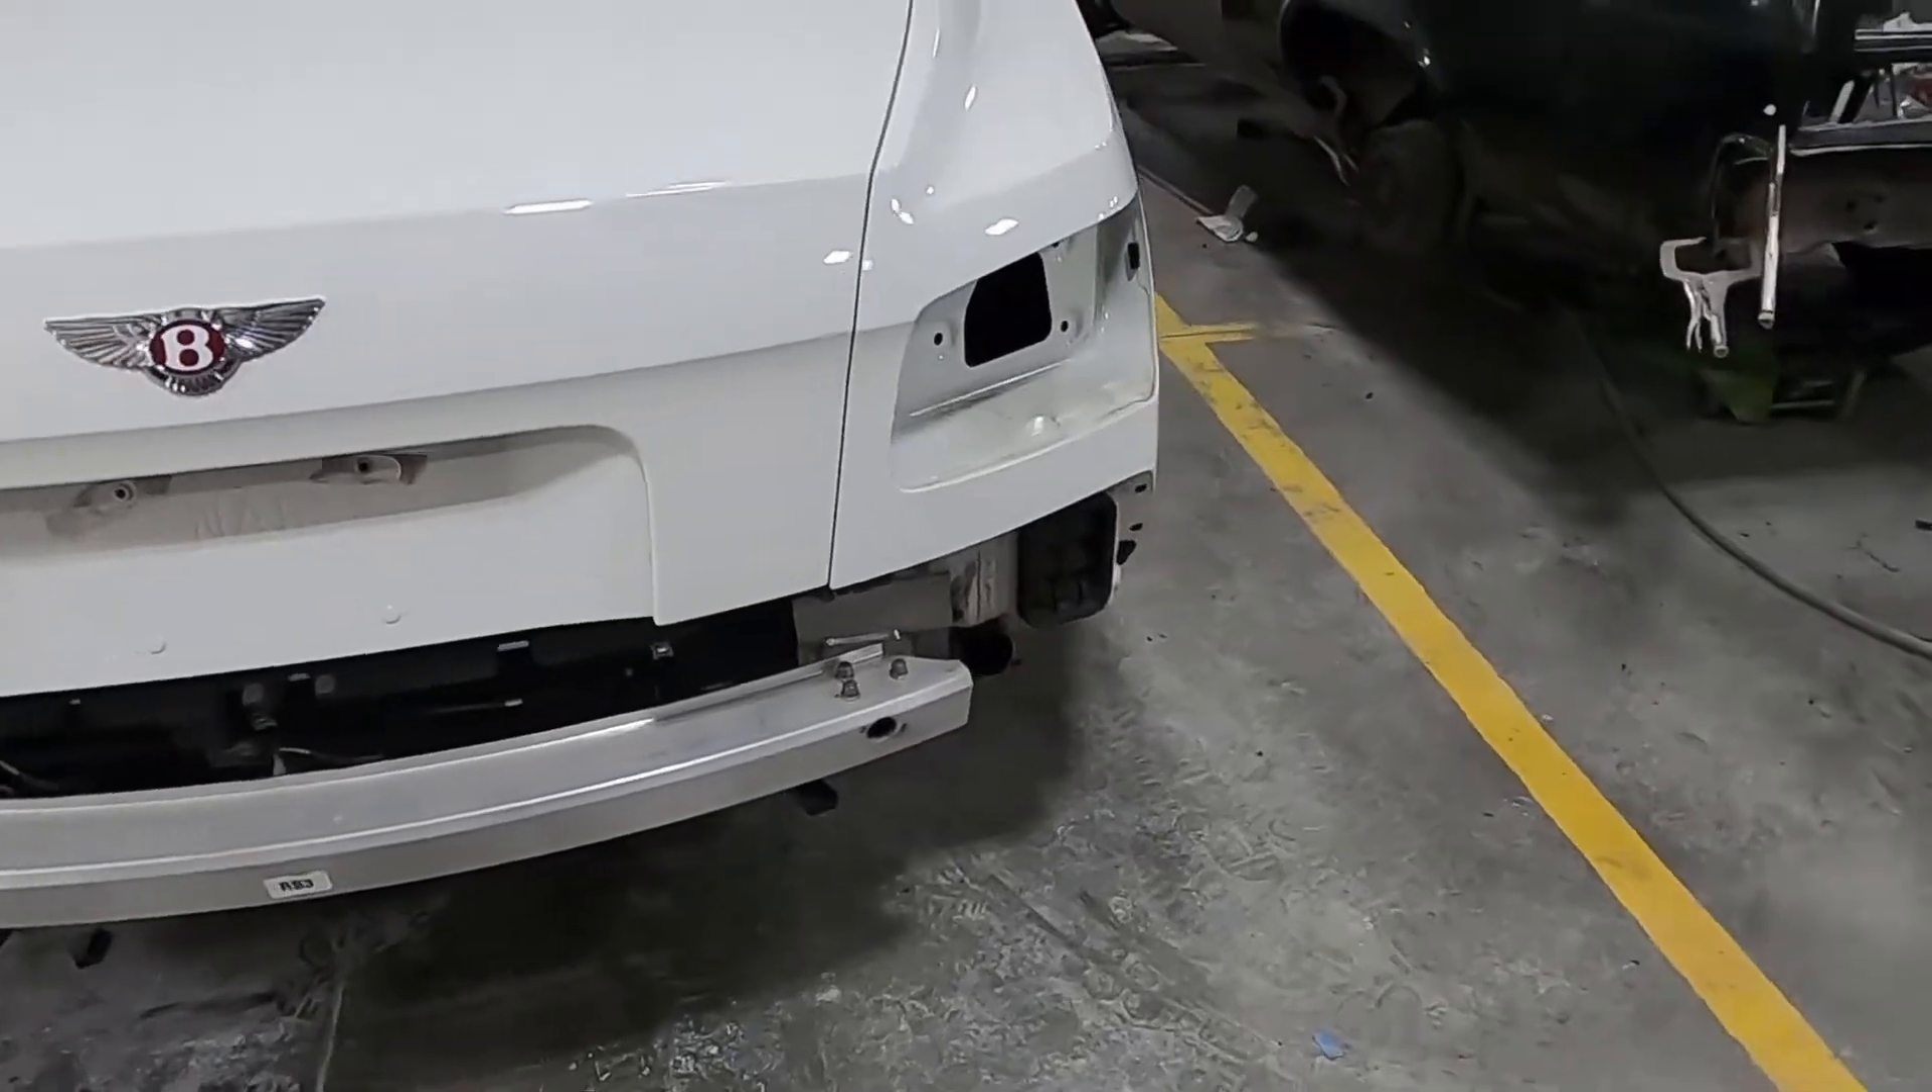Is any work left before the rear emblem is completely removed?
Yes.